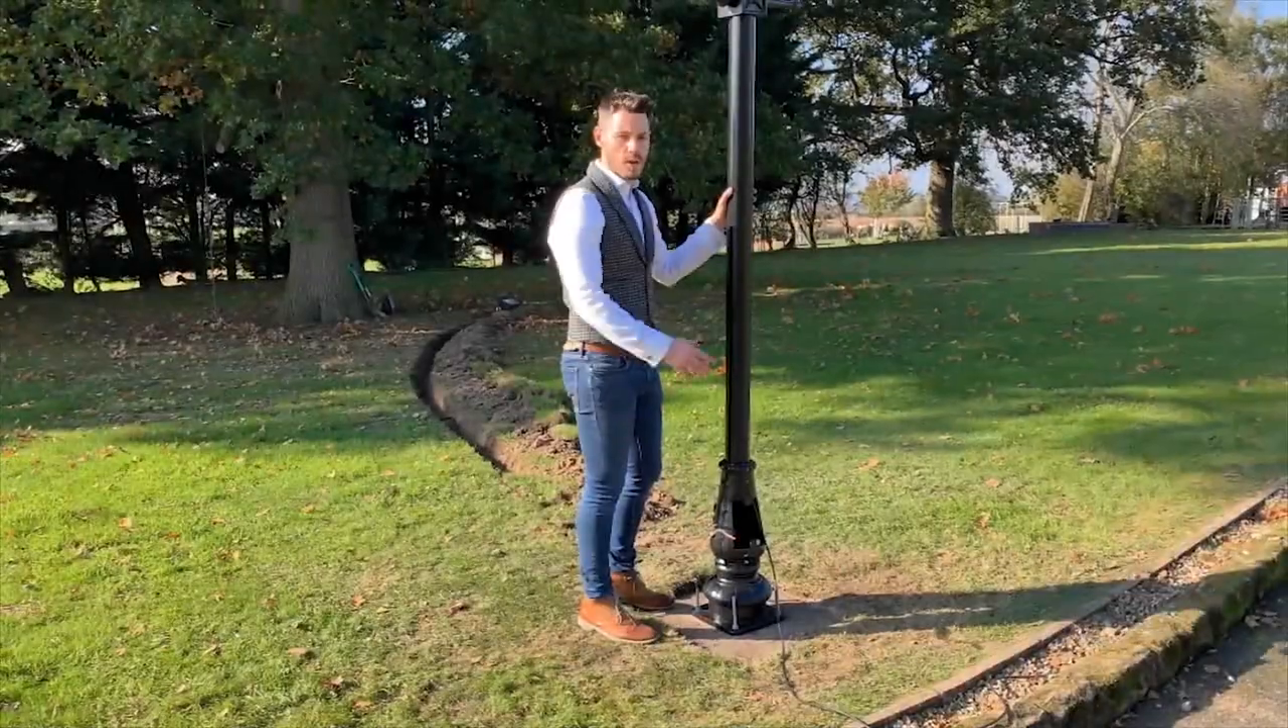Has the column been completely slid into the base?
Yes.